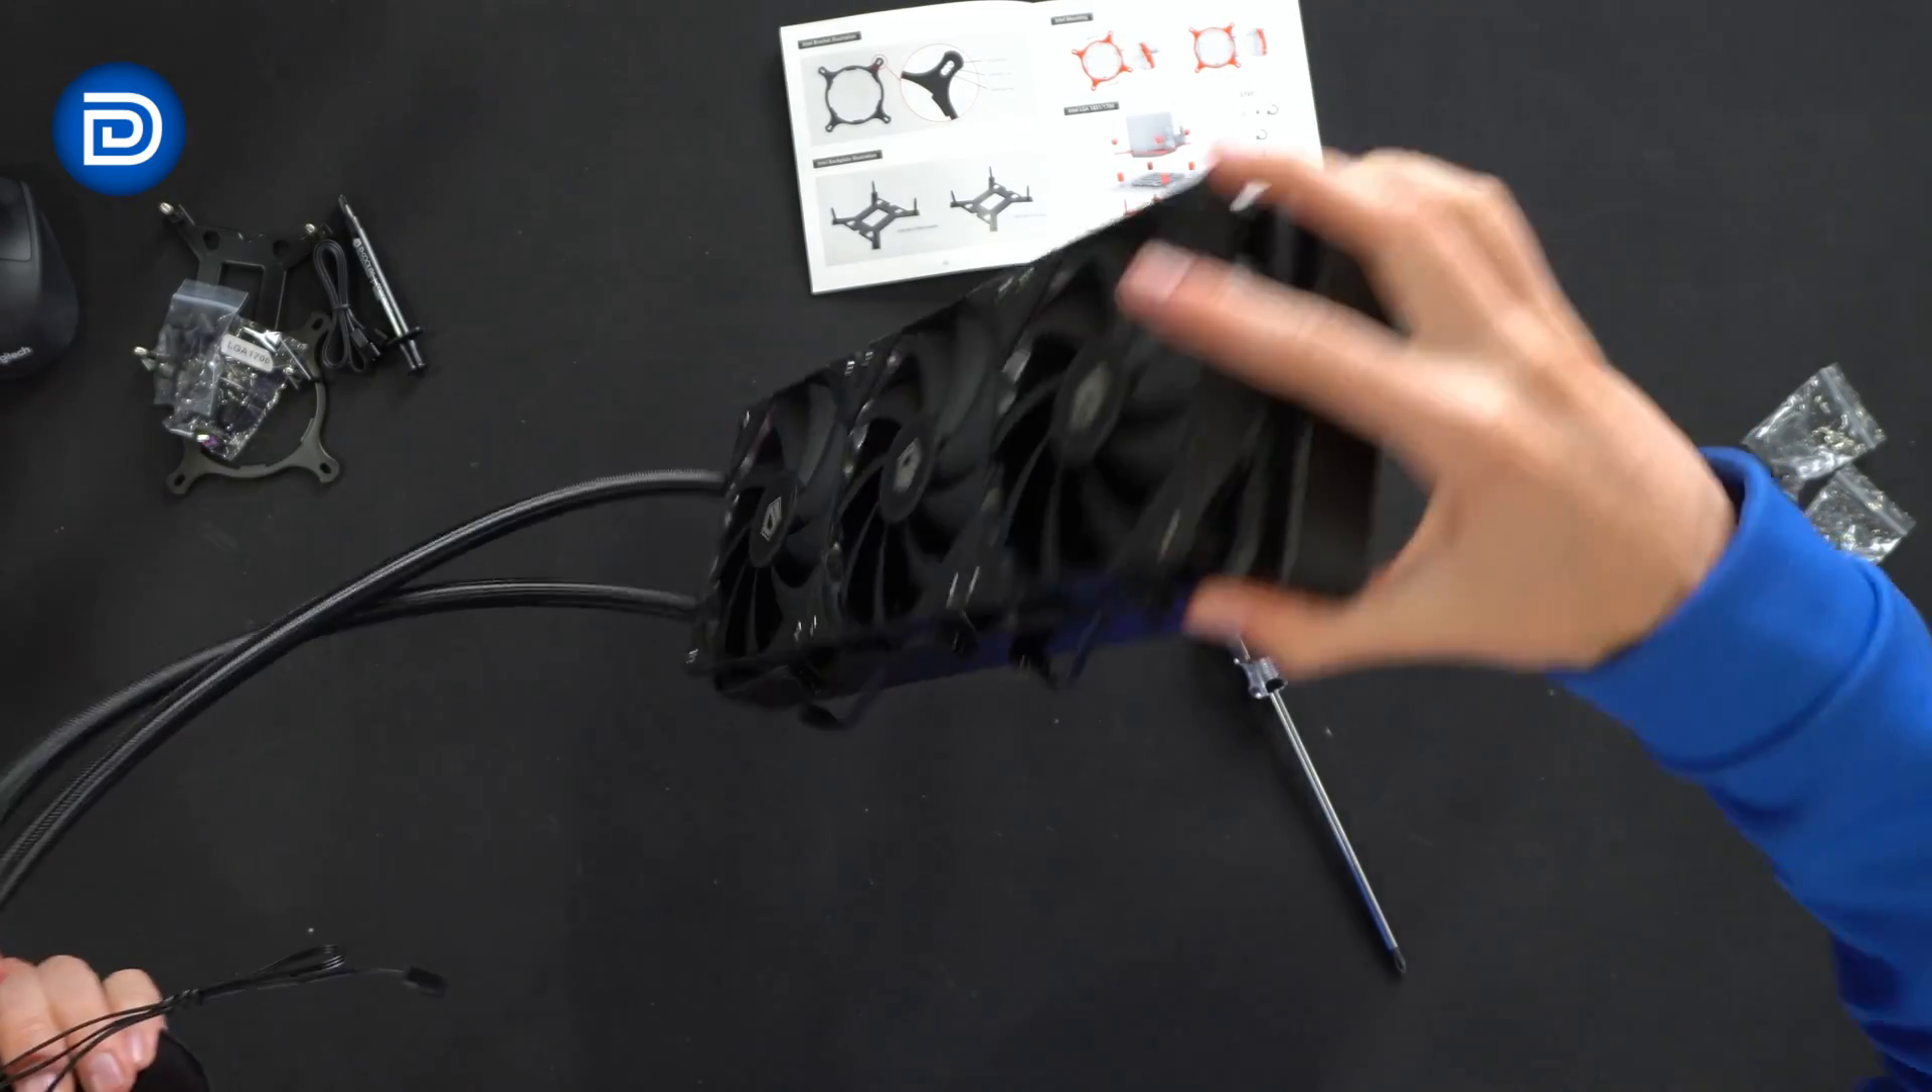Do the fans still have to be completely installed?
No.